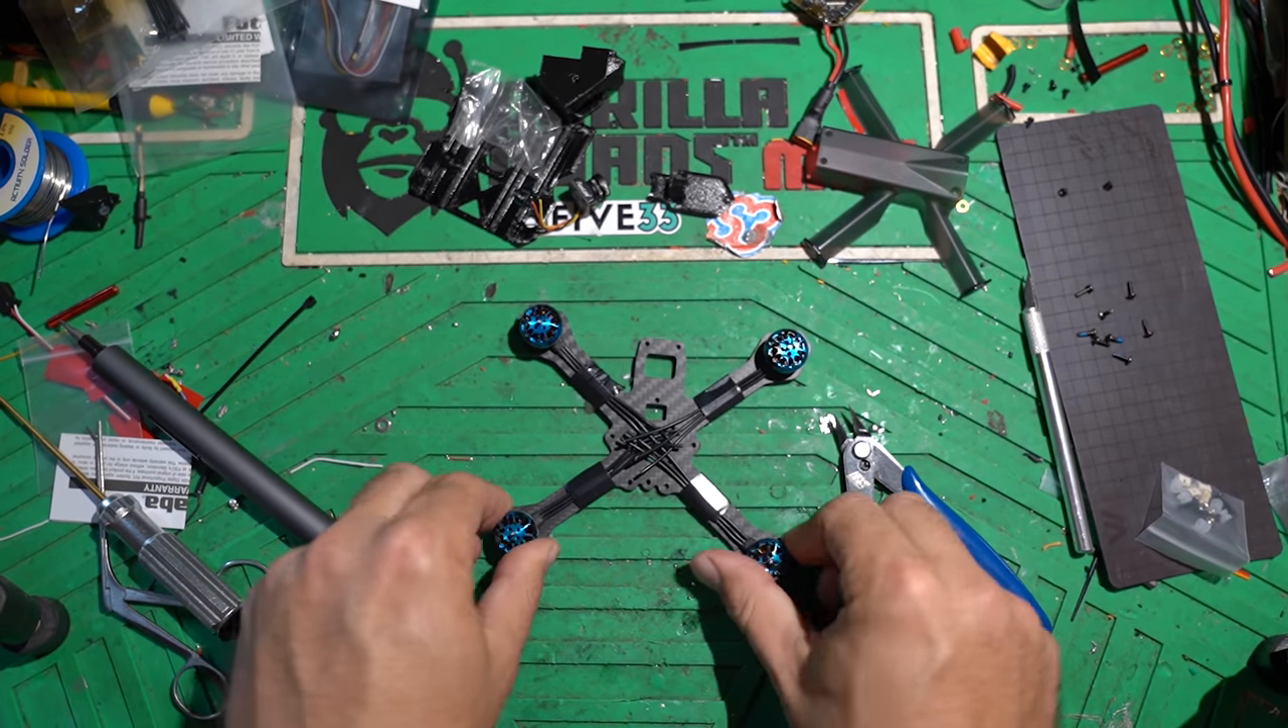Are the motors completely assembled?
Yes.